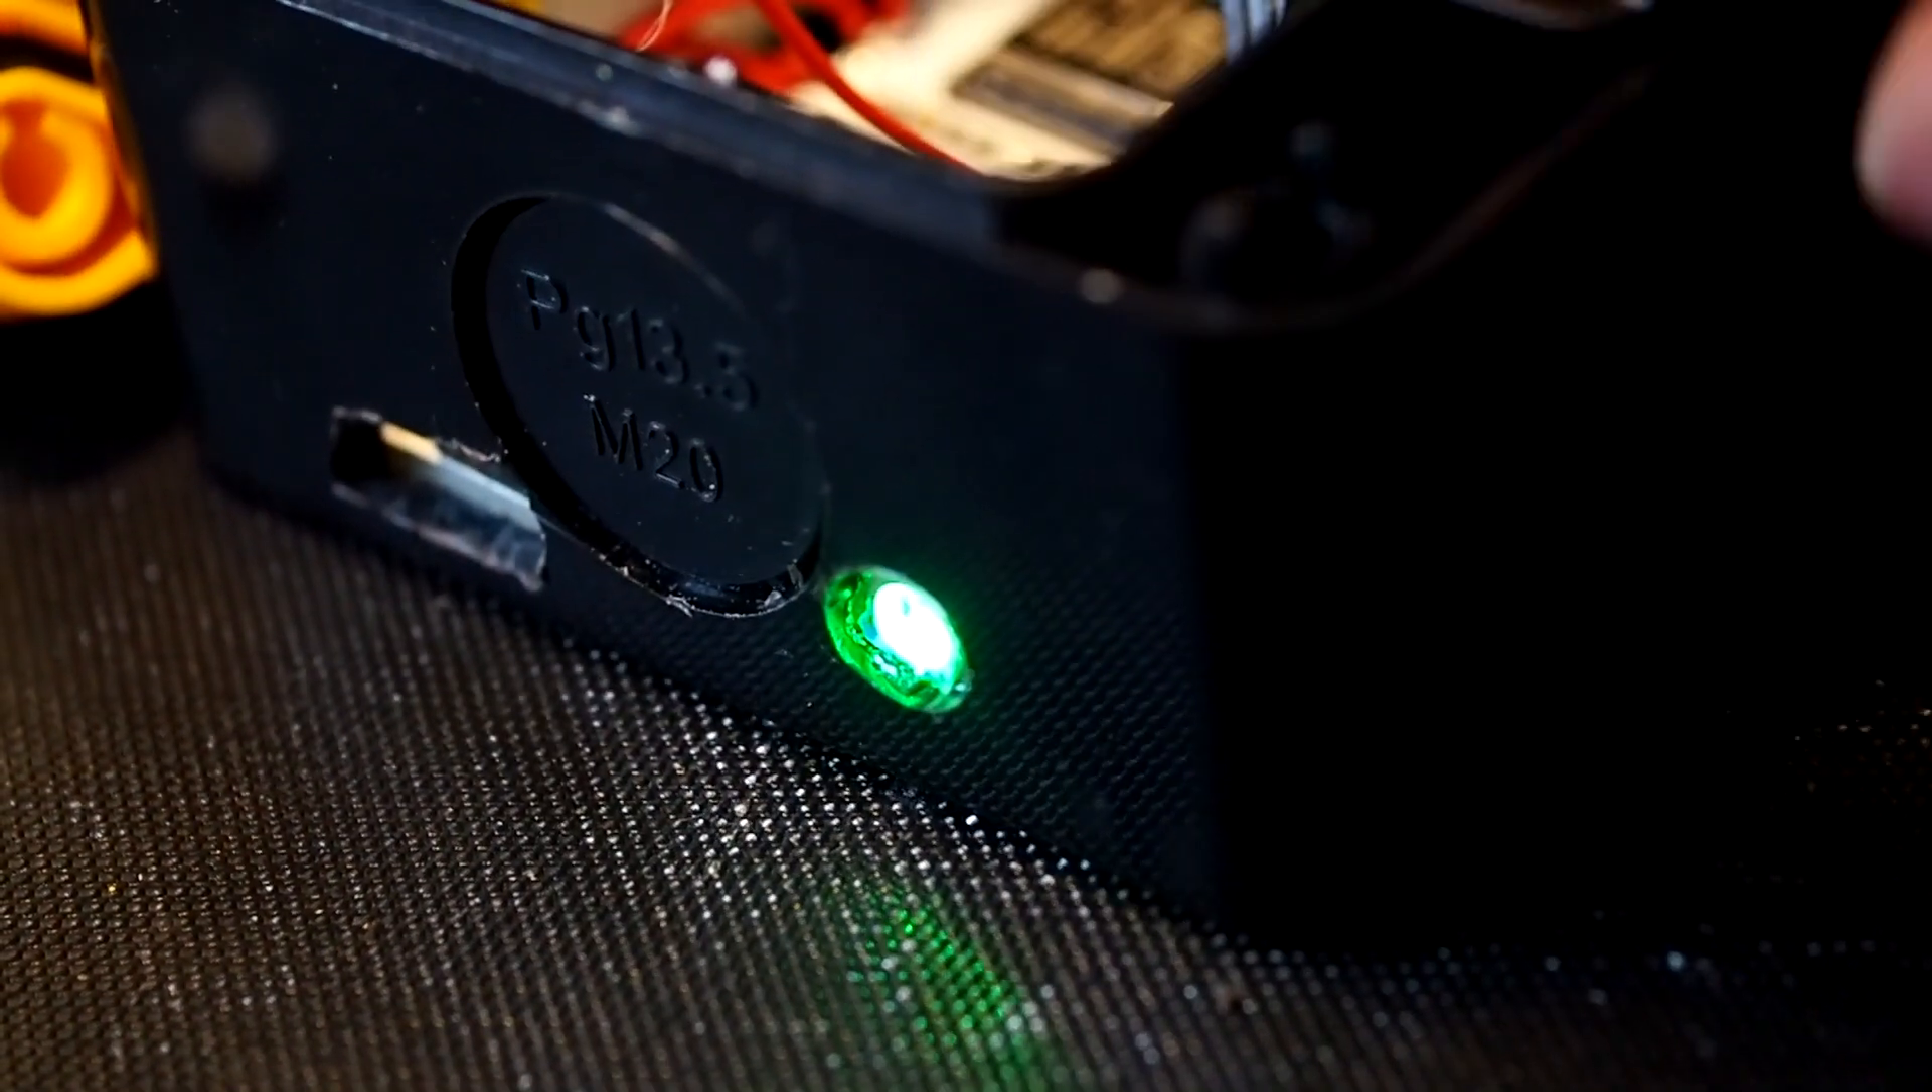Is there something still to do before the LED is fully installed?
No.